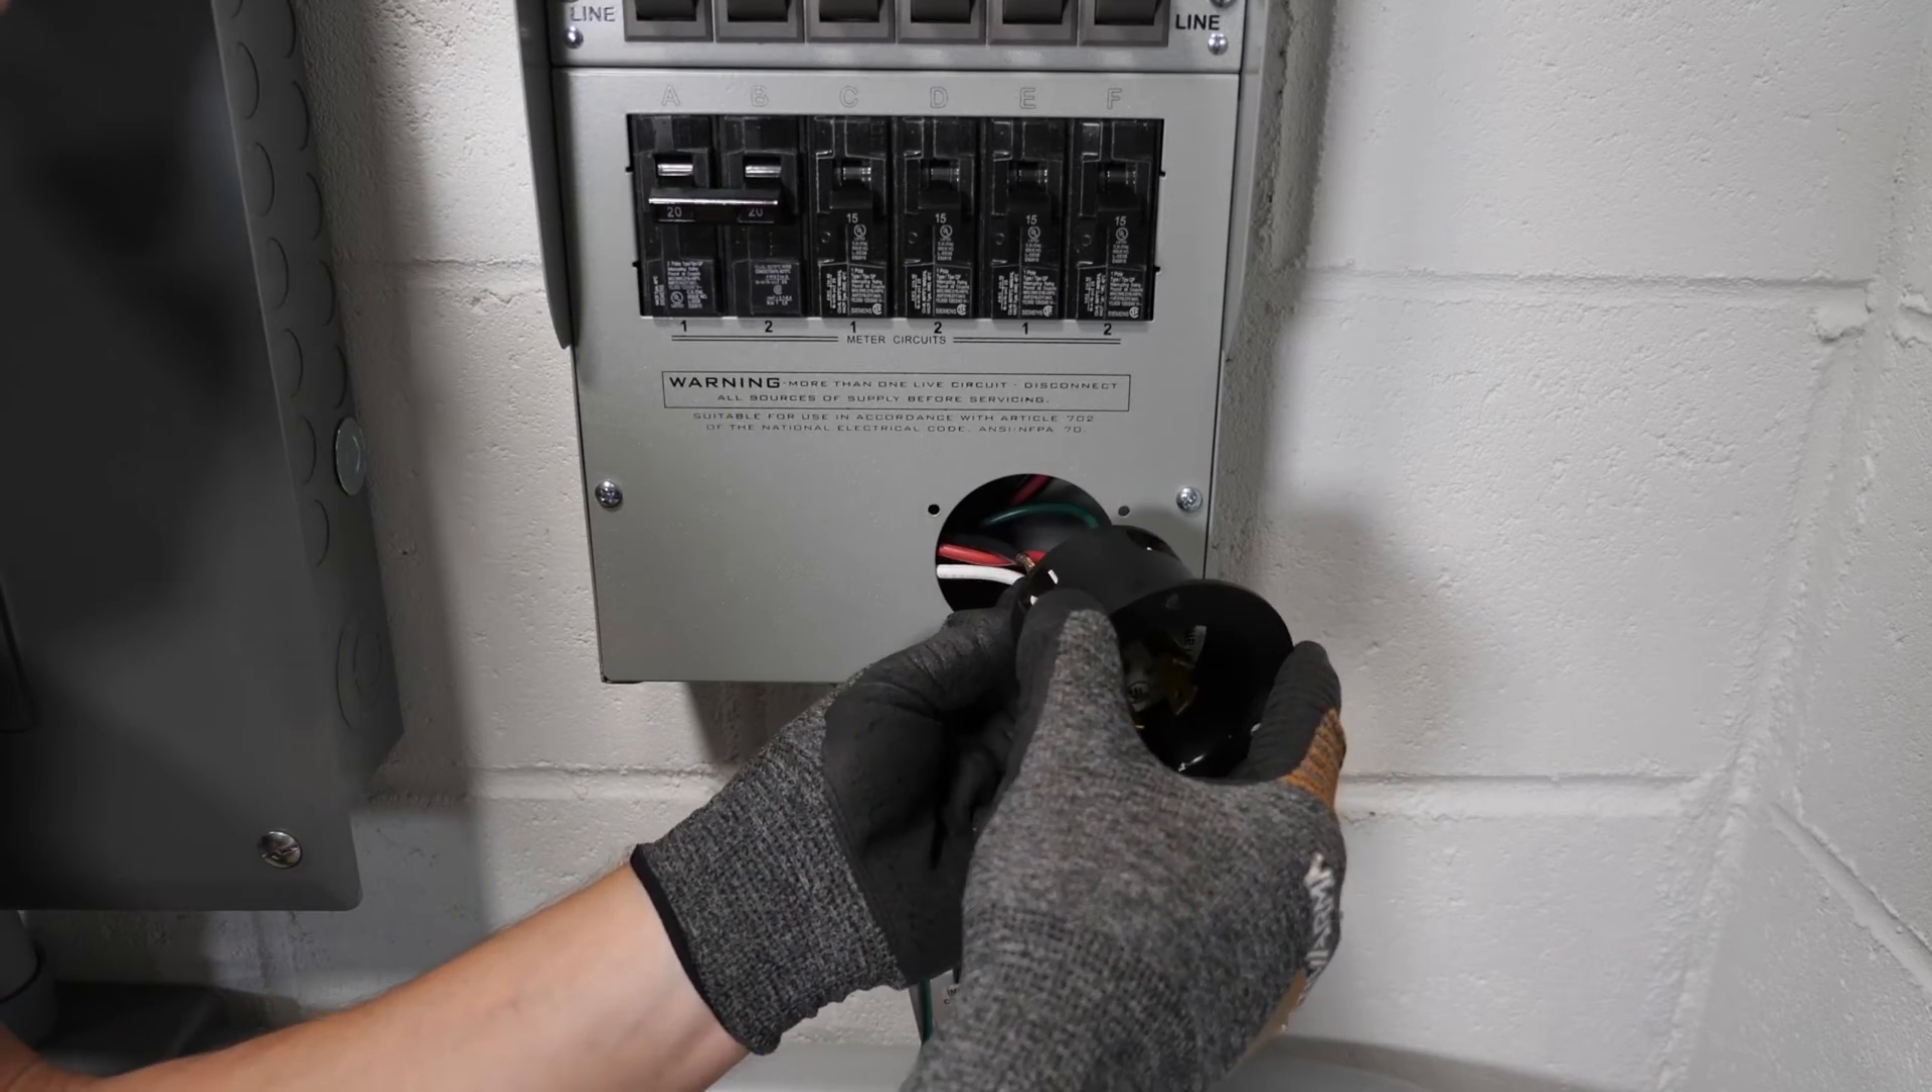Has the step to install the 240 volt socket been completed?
No.